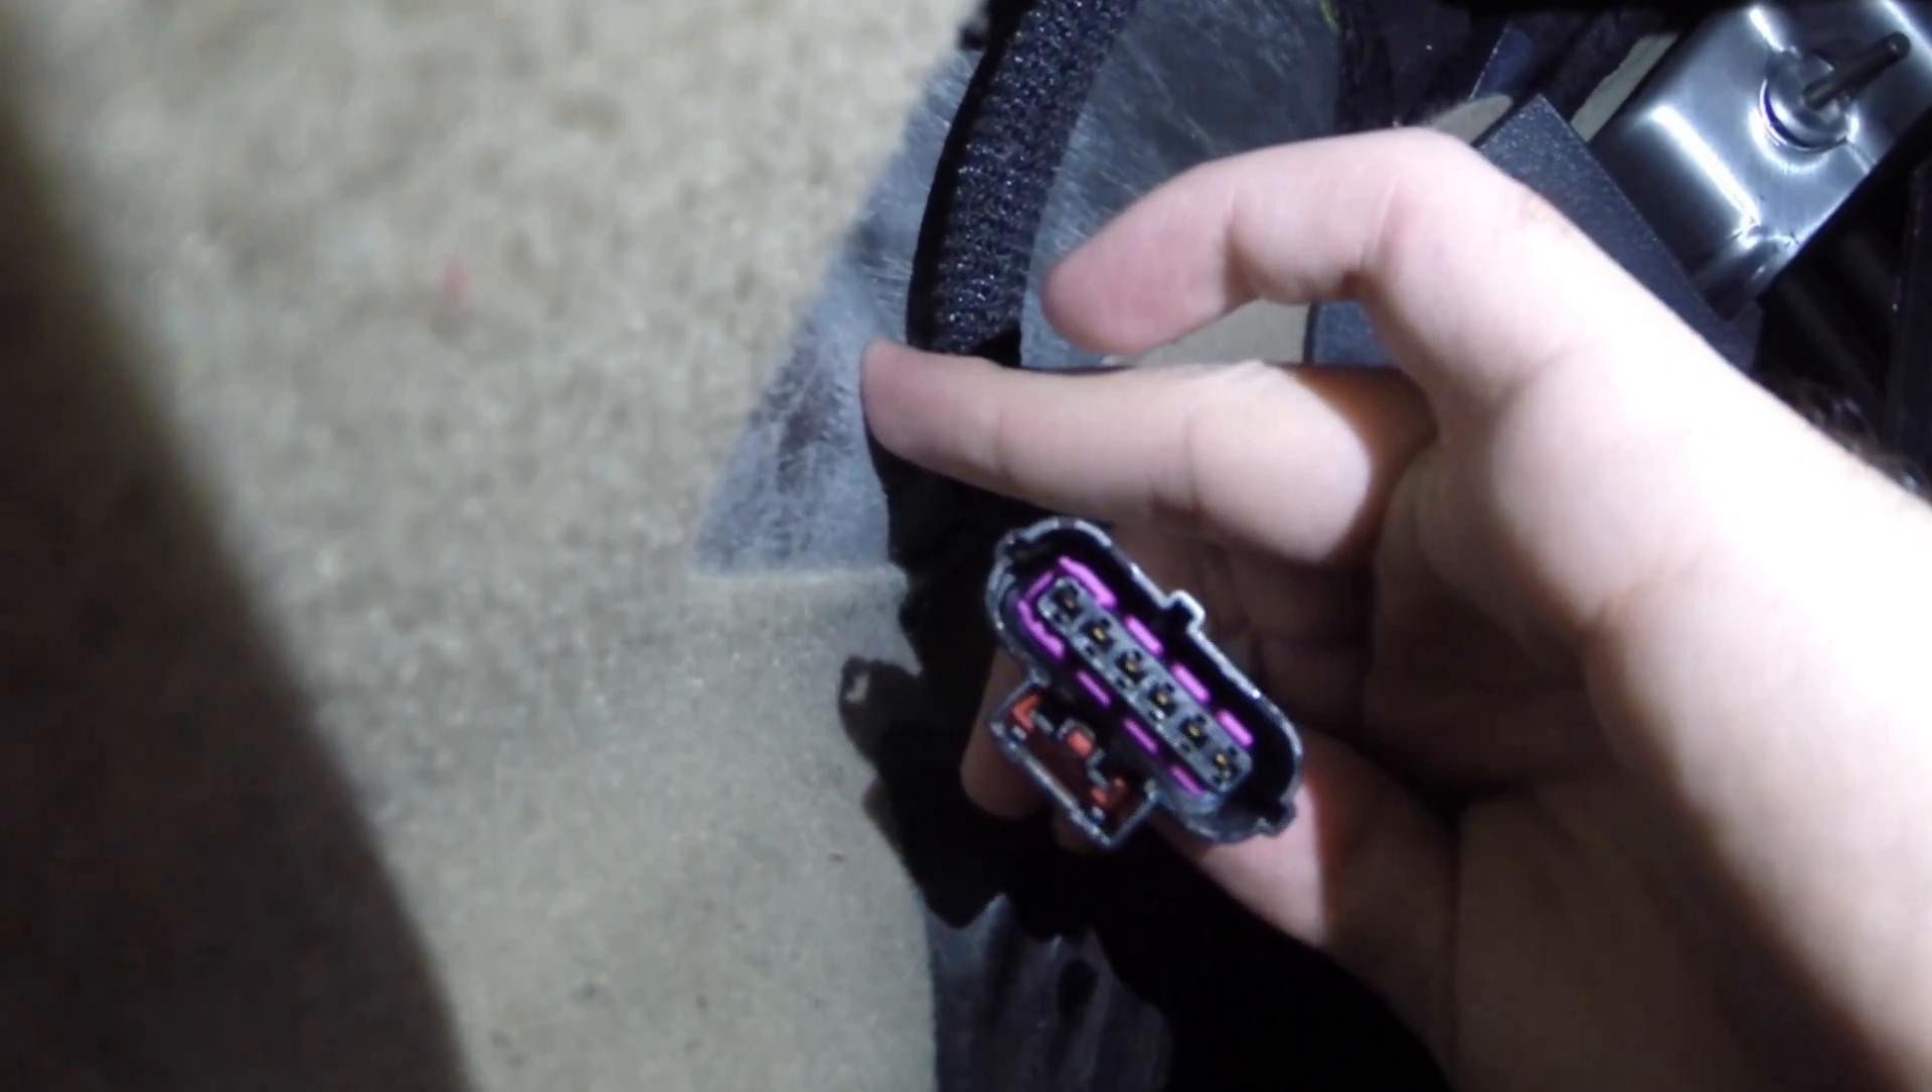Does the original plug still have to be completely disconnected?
No.